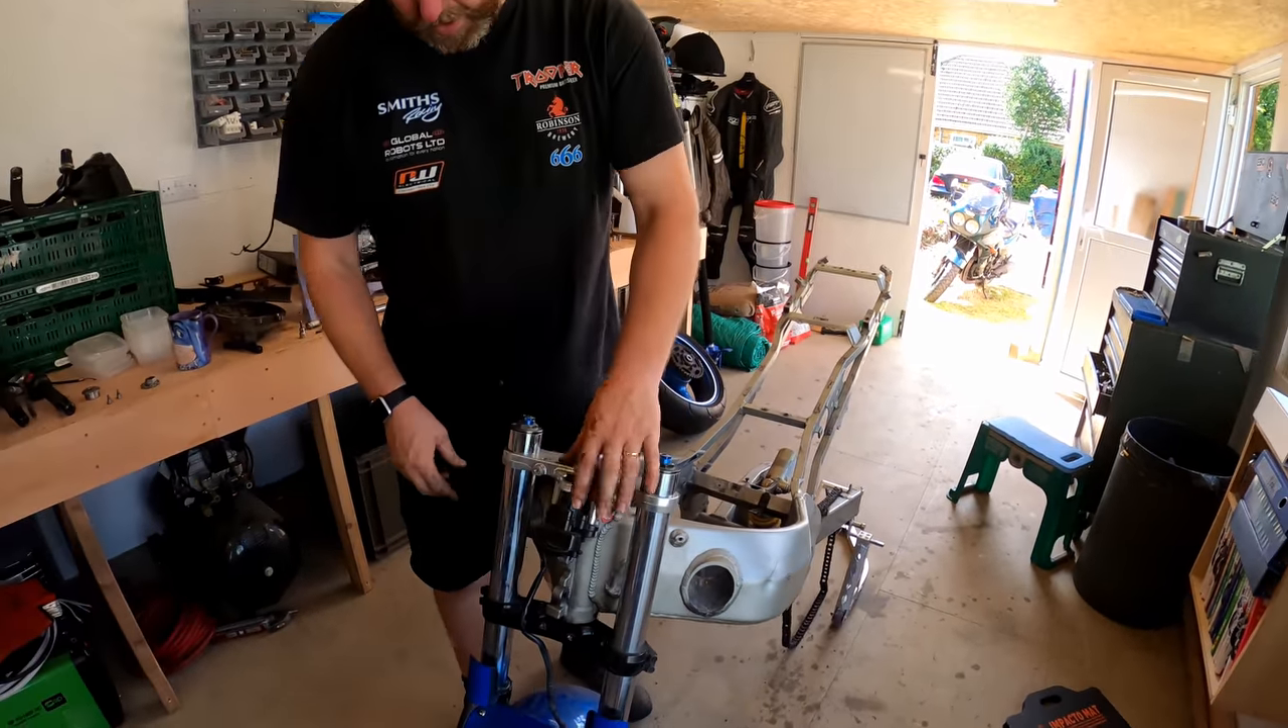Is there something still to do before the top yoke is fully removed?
Yes.